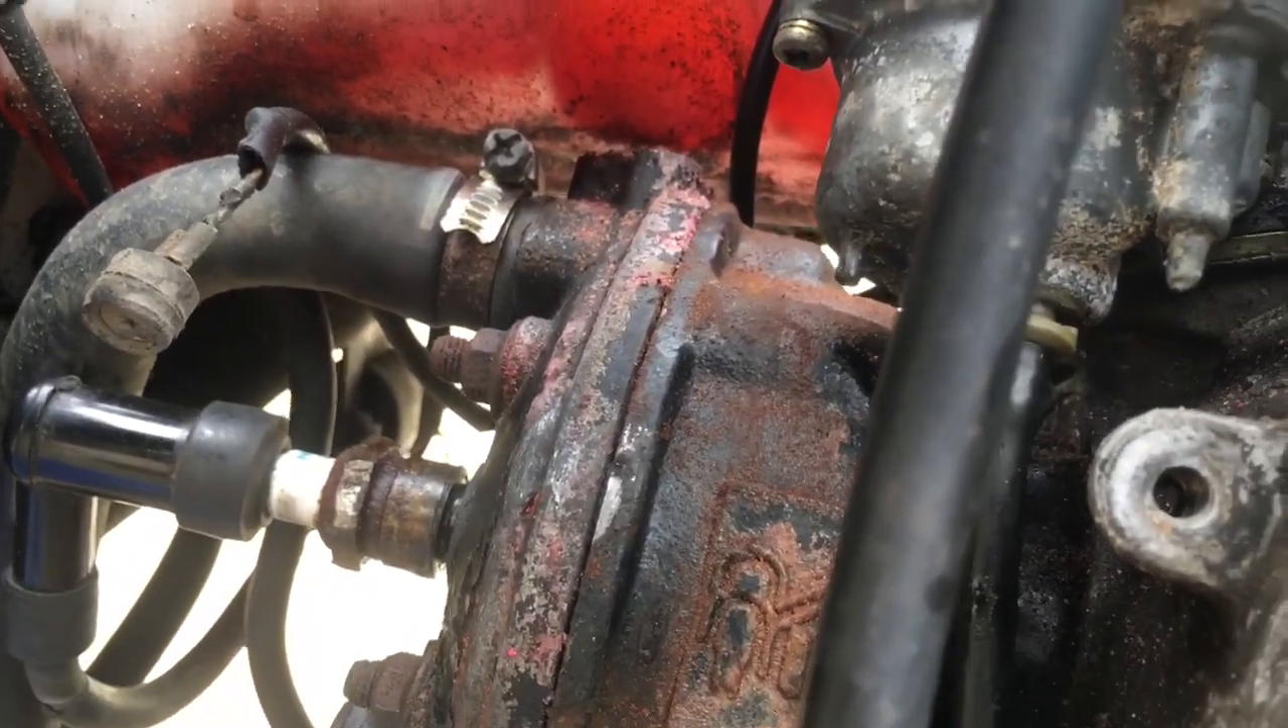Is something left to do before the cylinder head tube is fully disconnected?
Yes.